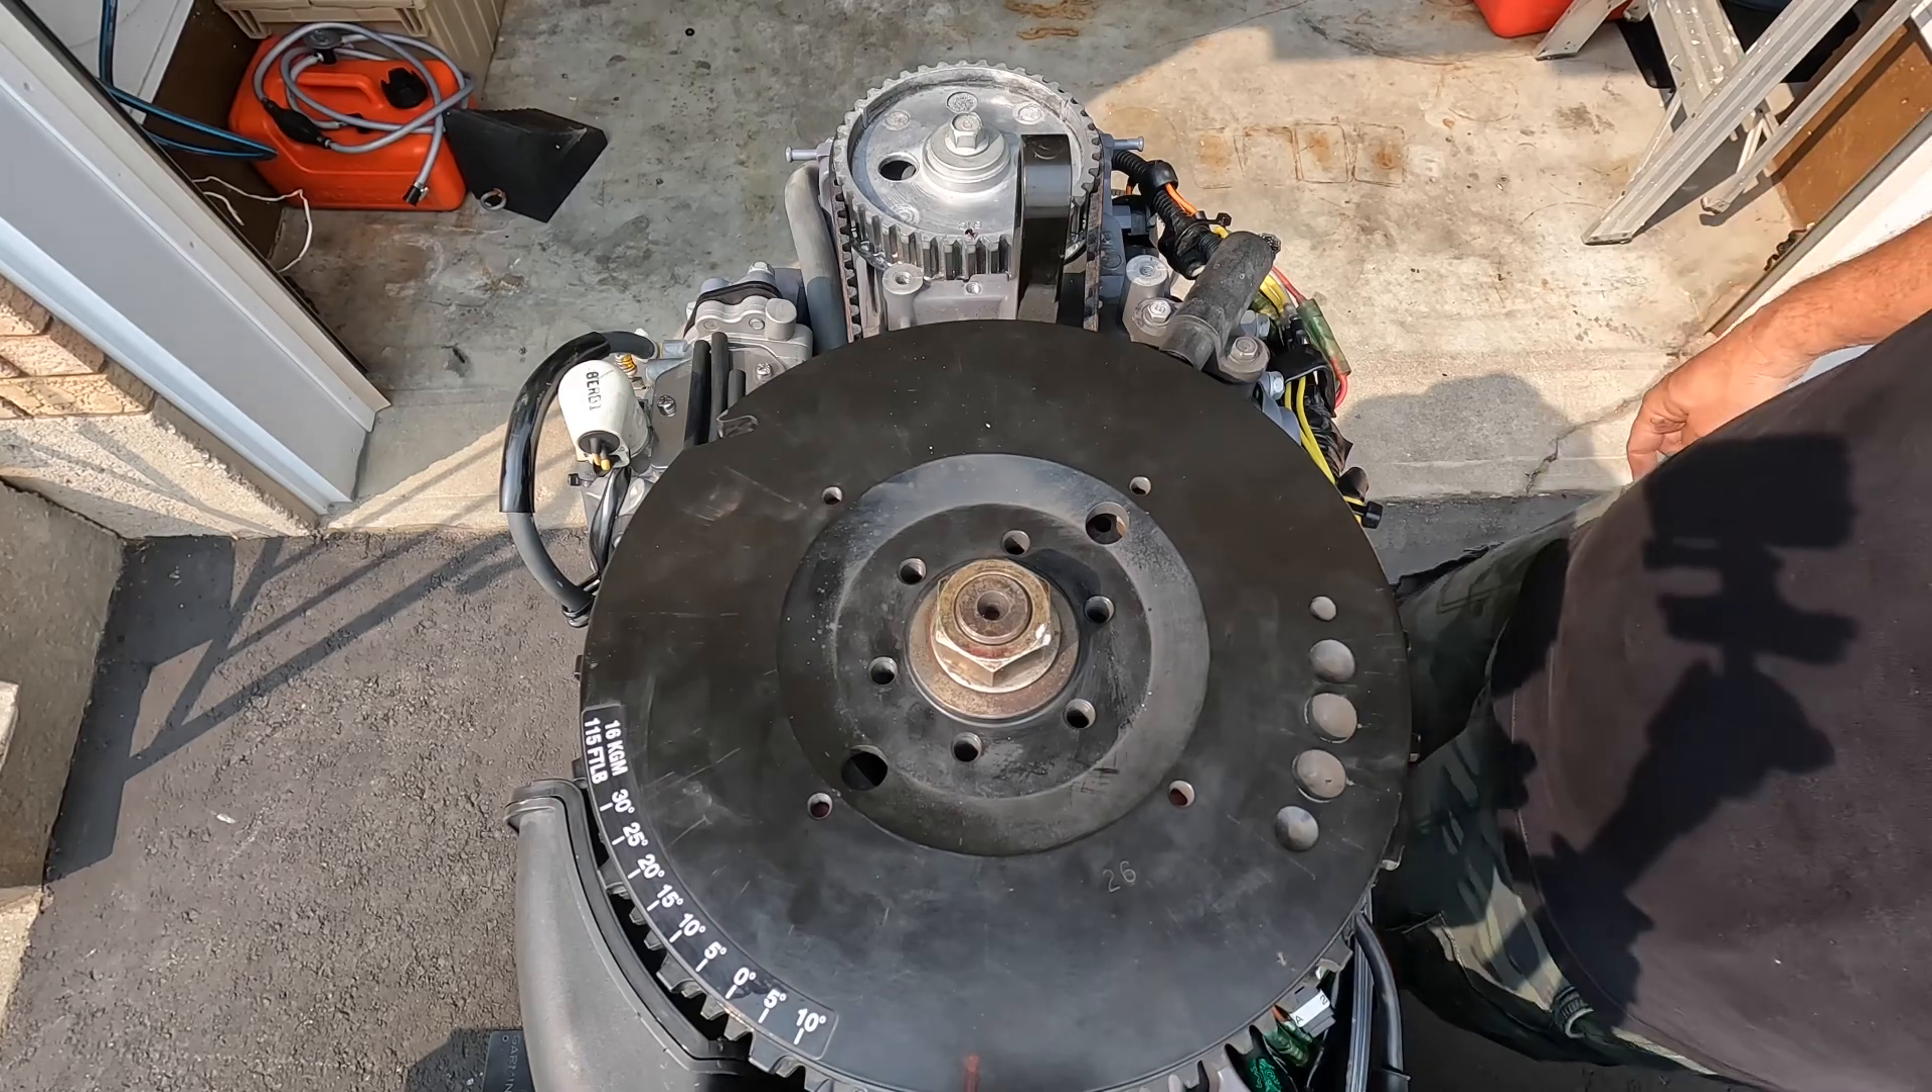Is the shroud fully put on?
No.